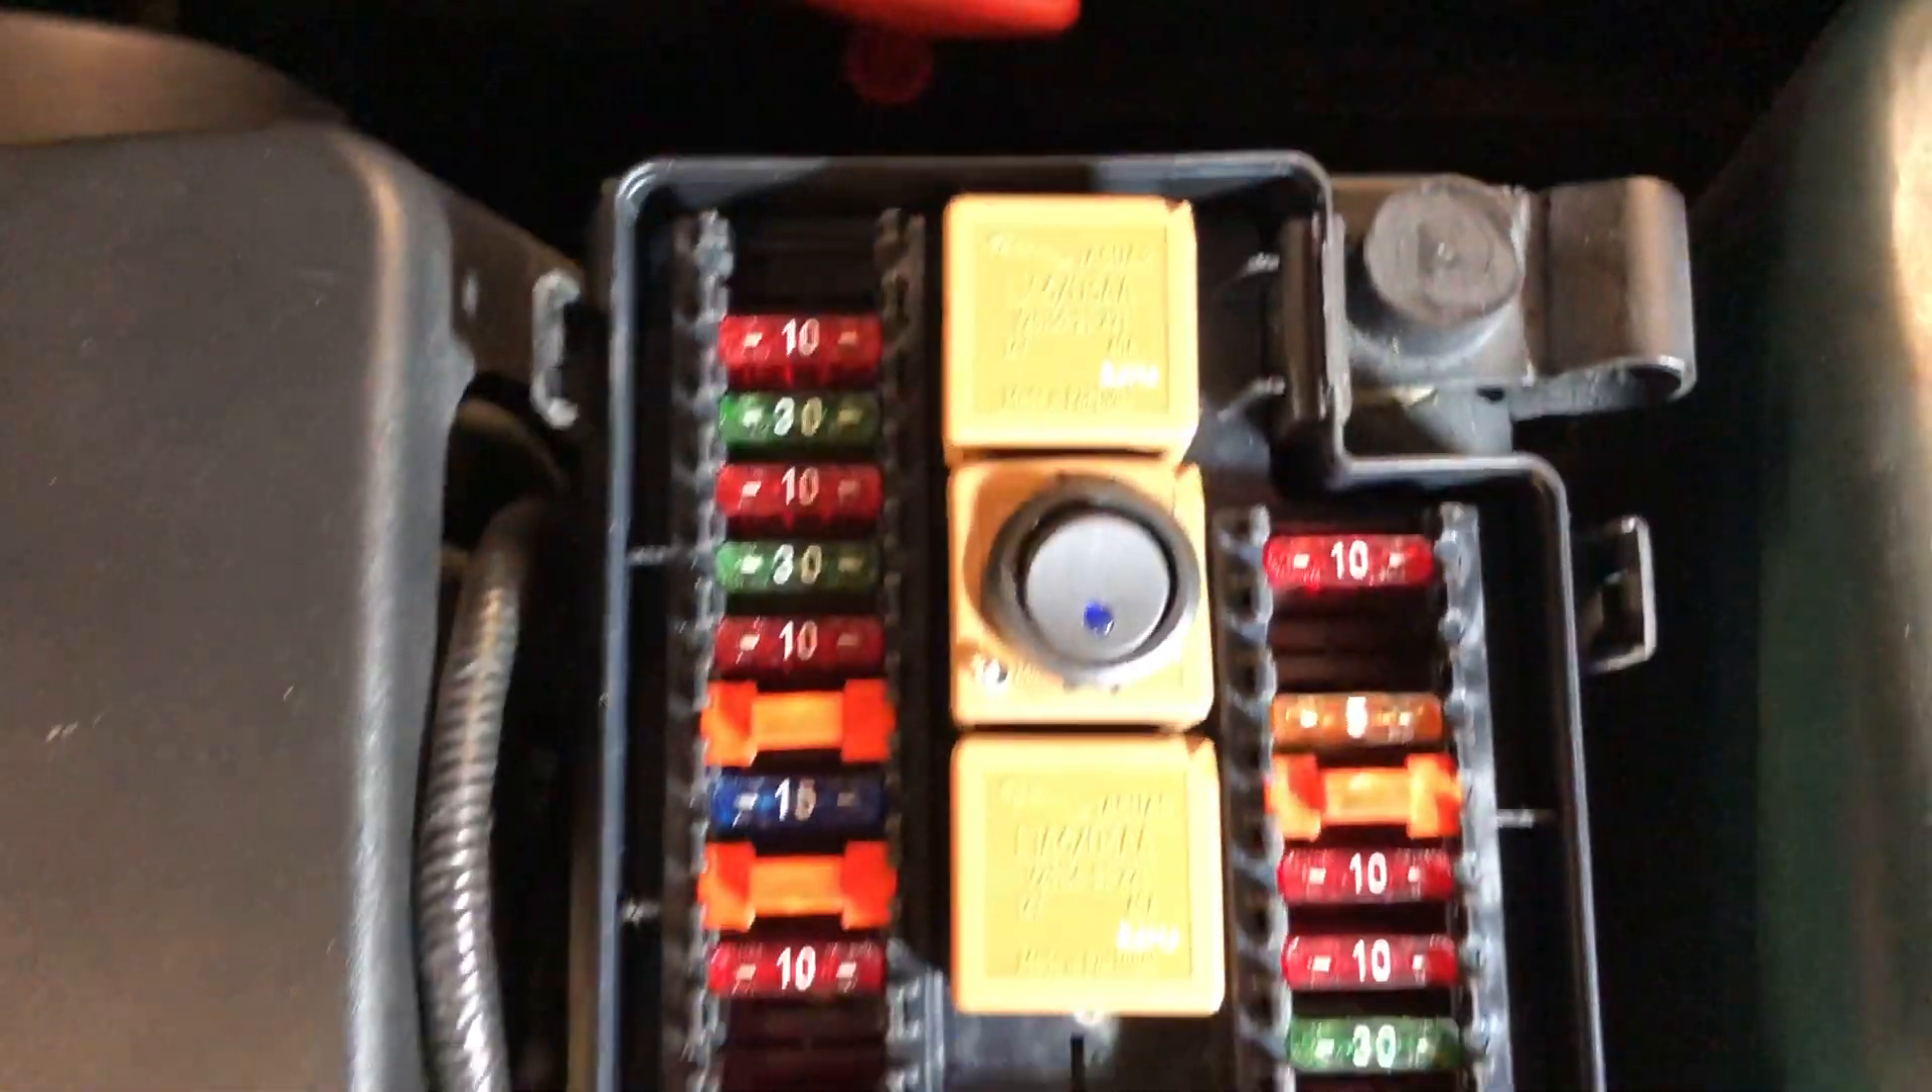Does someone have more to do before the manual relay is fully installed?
No.